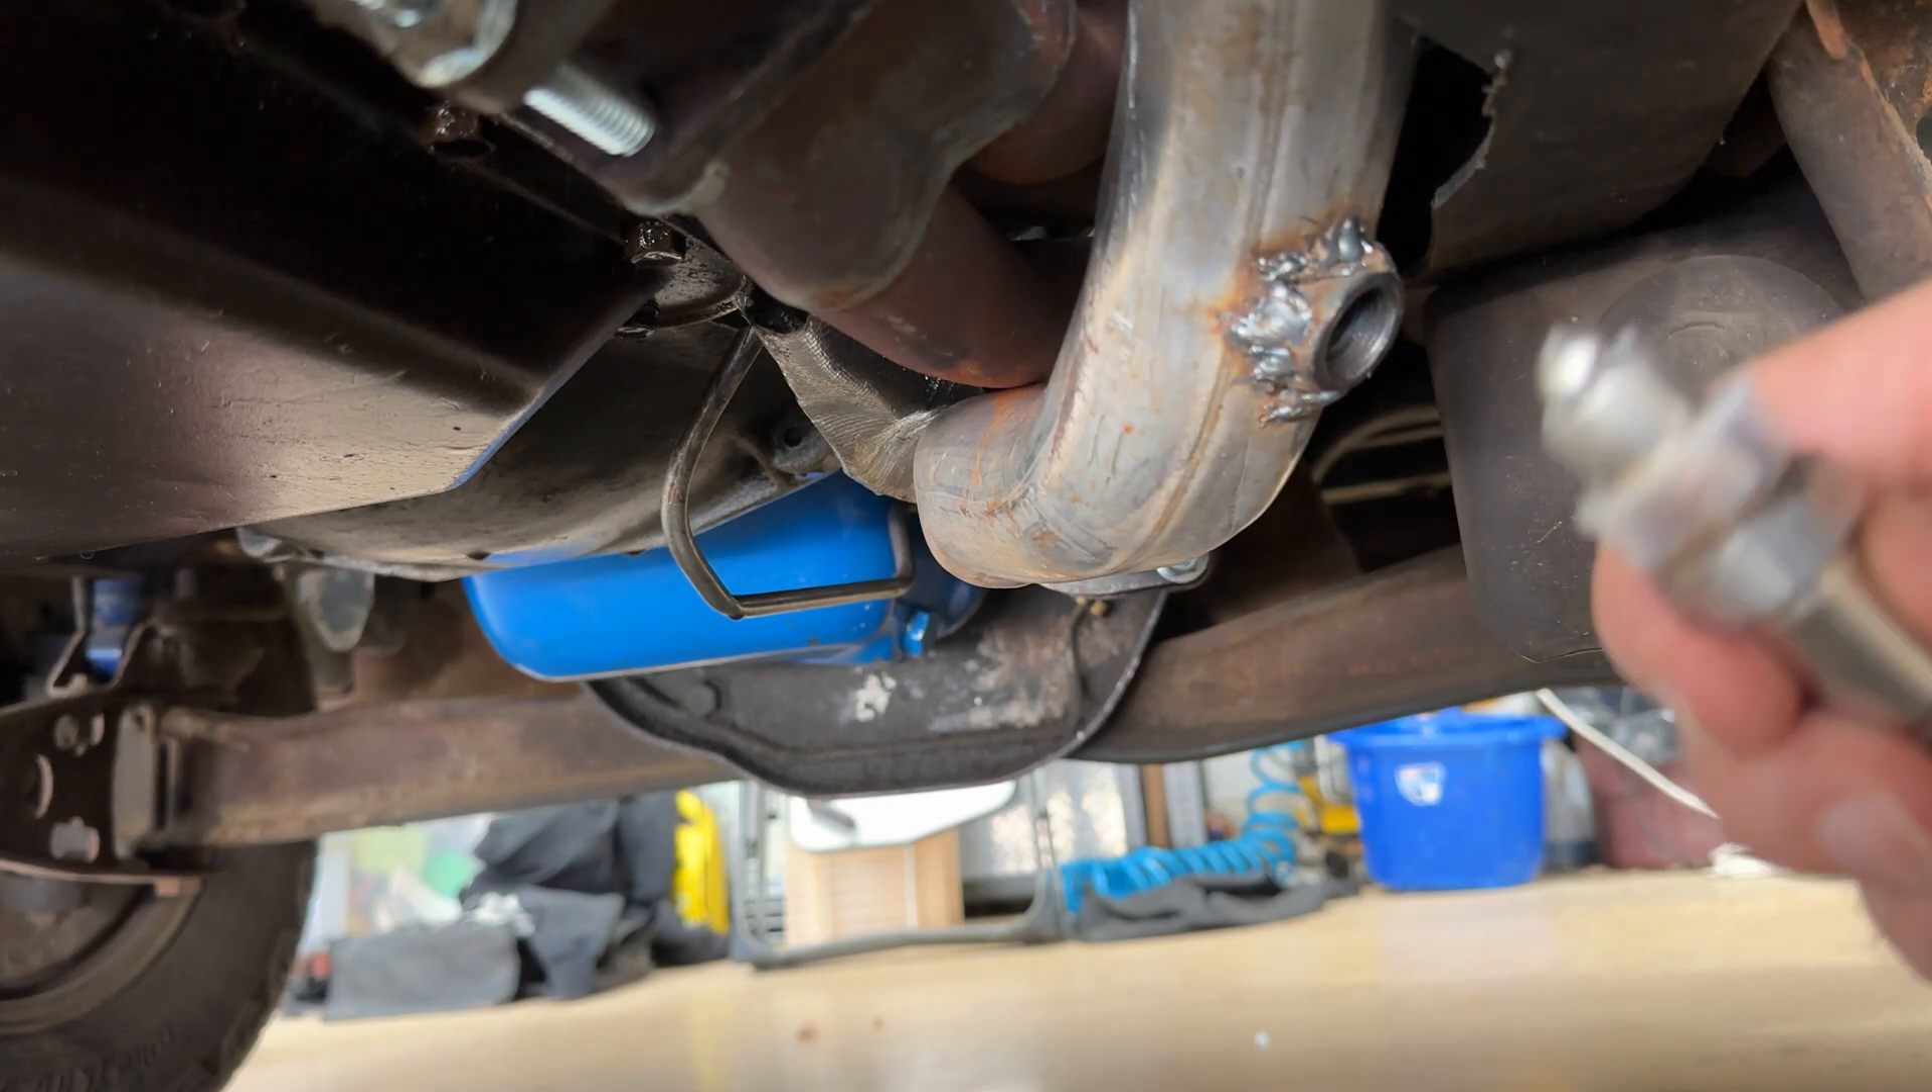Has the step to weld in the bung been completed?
Yes.